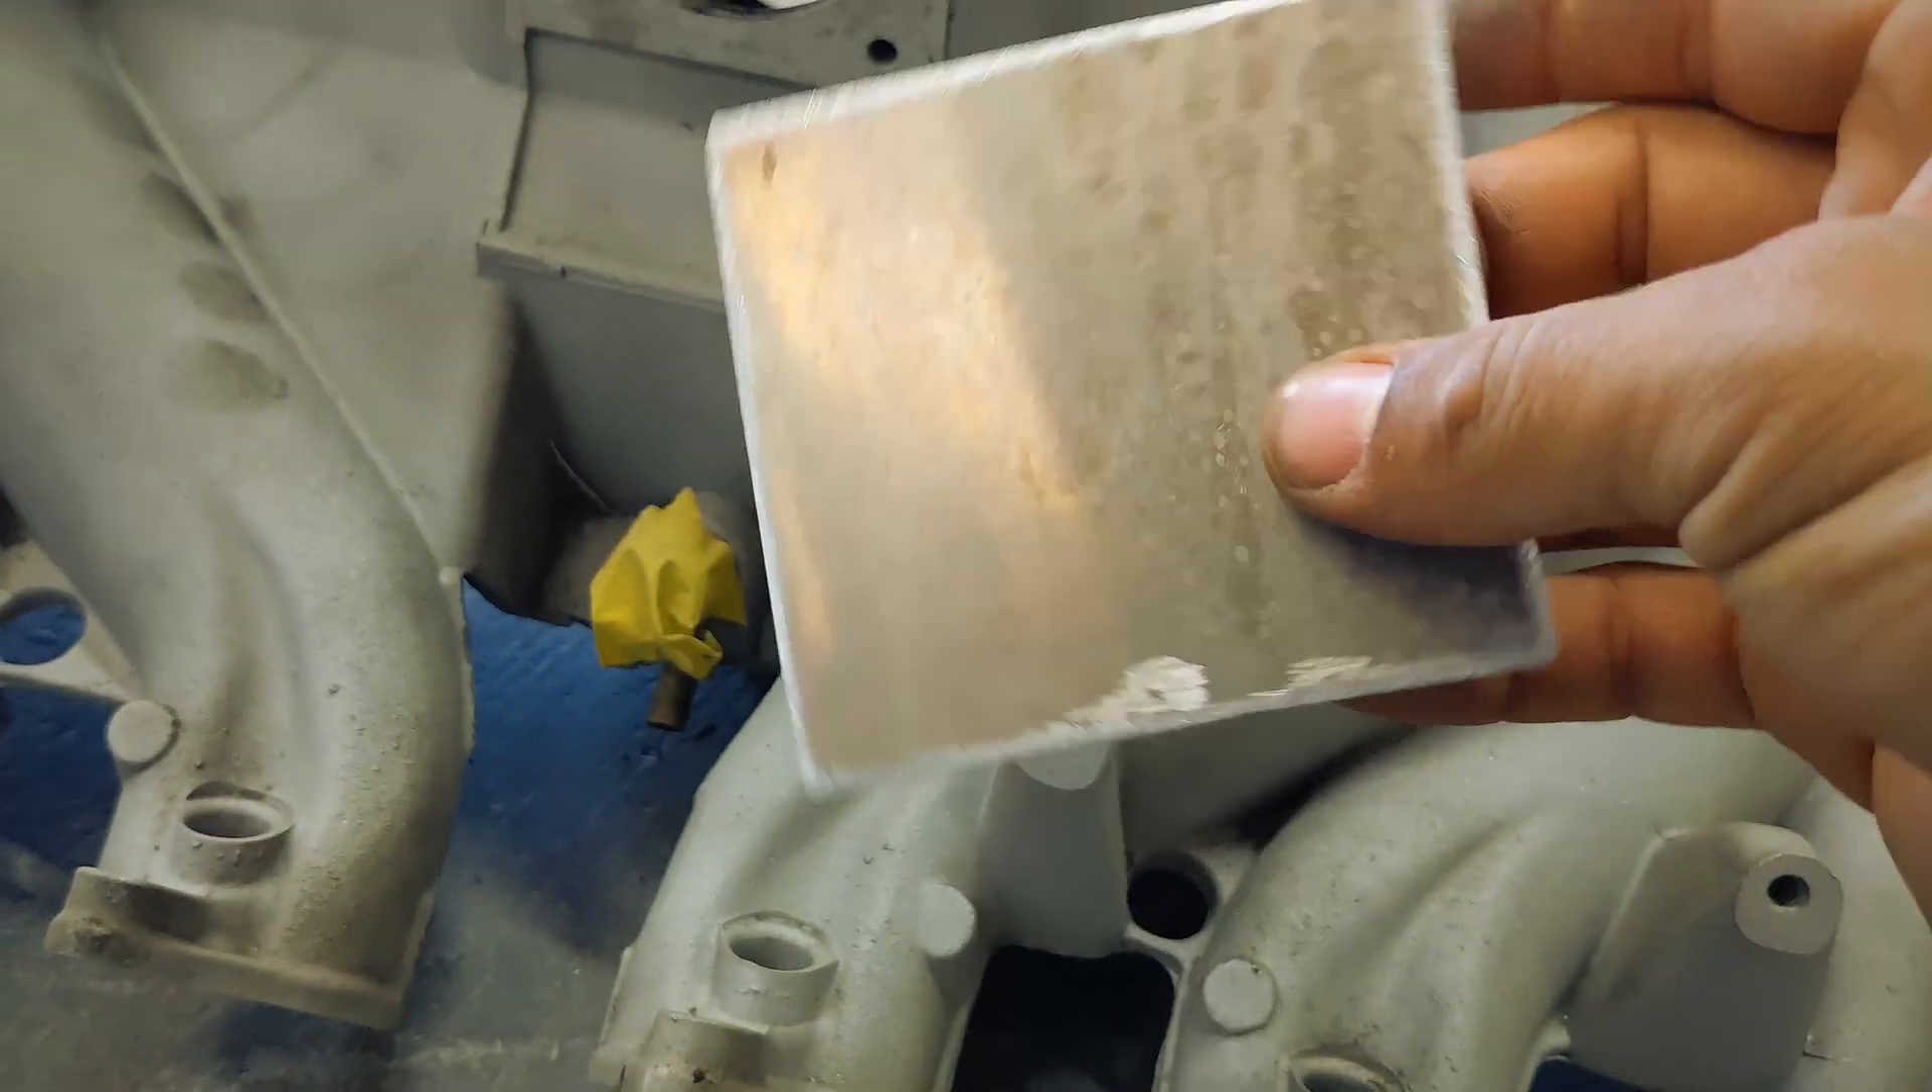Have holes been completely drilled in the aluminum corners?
No.